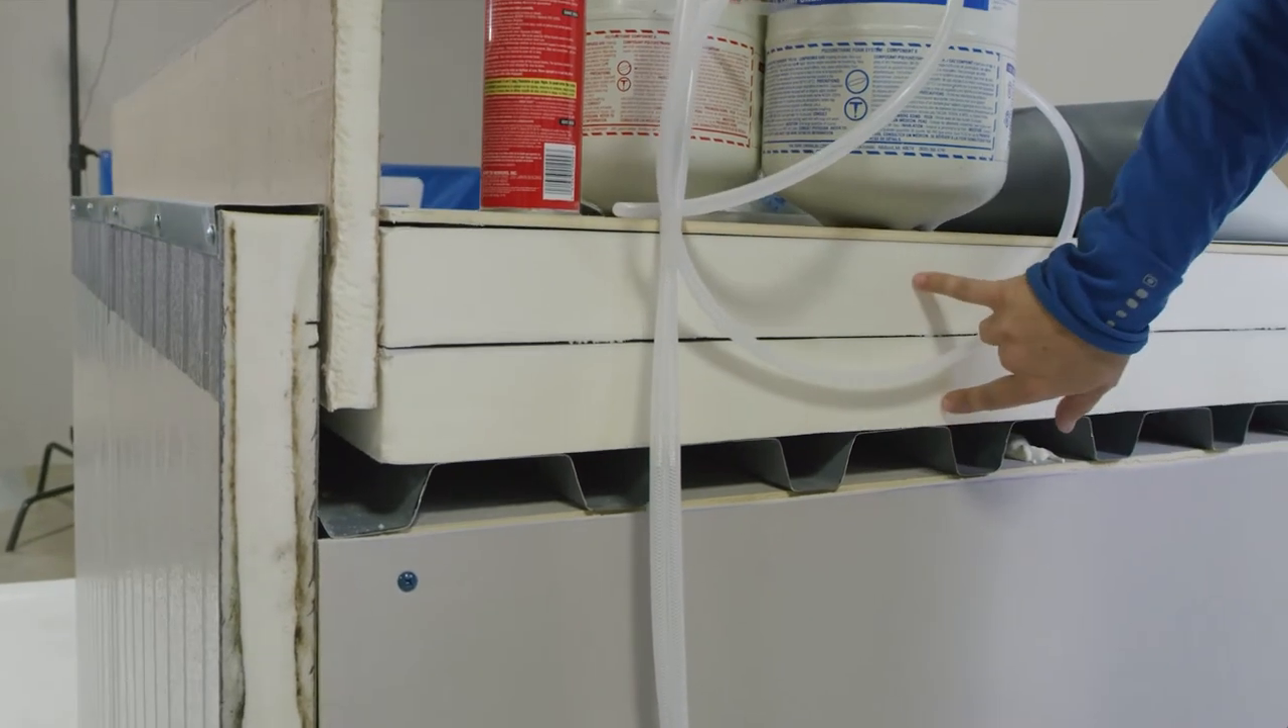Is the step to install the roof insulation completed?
Yes.